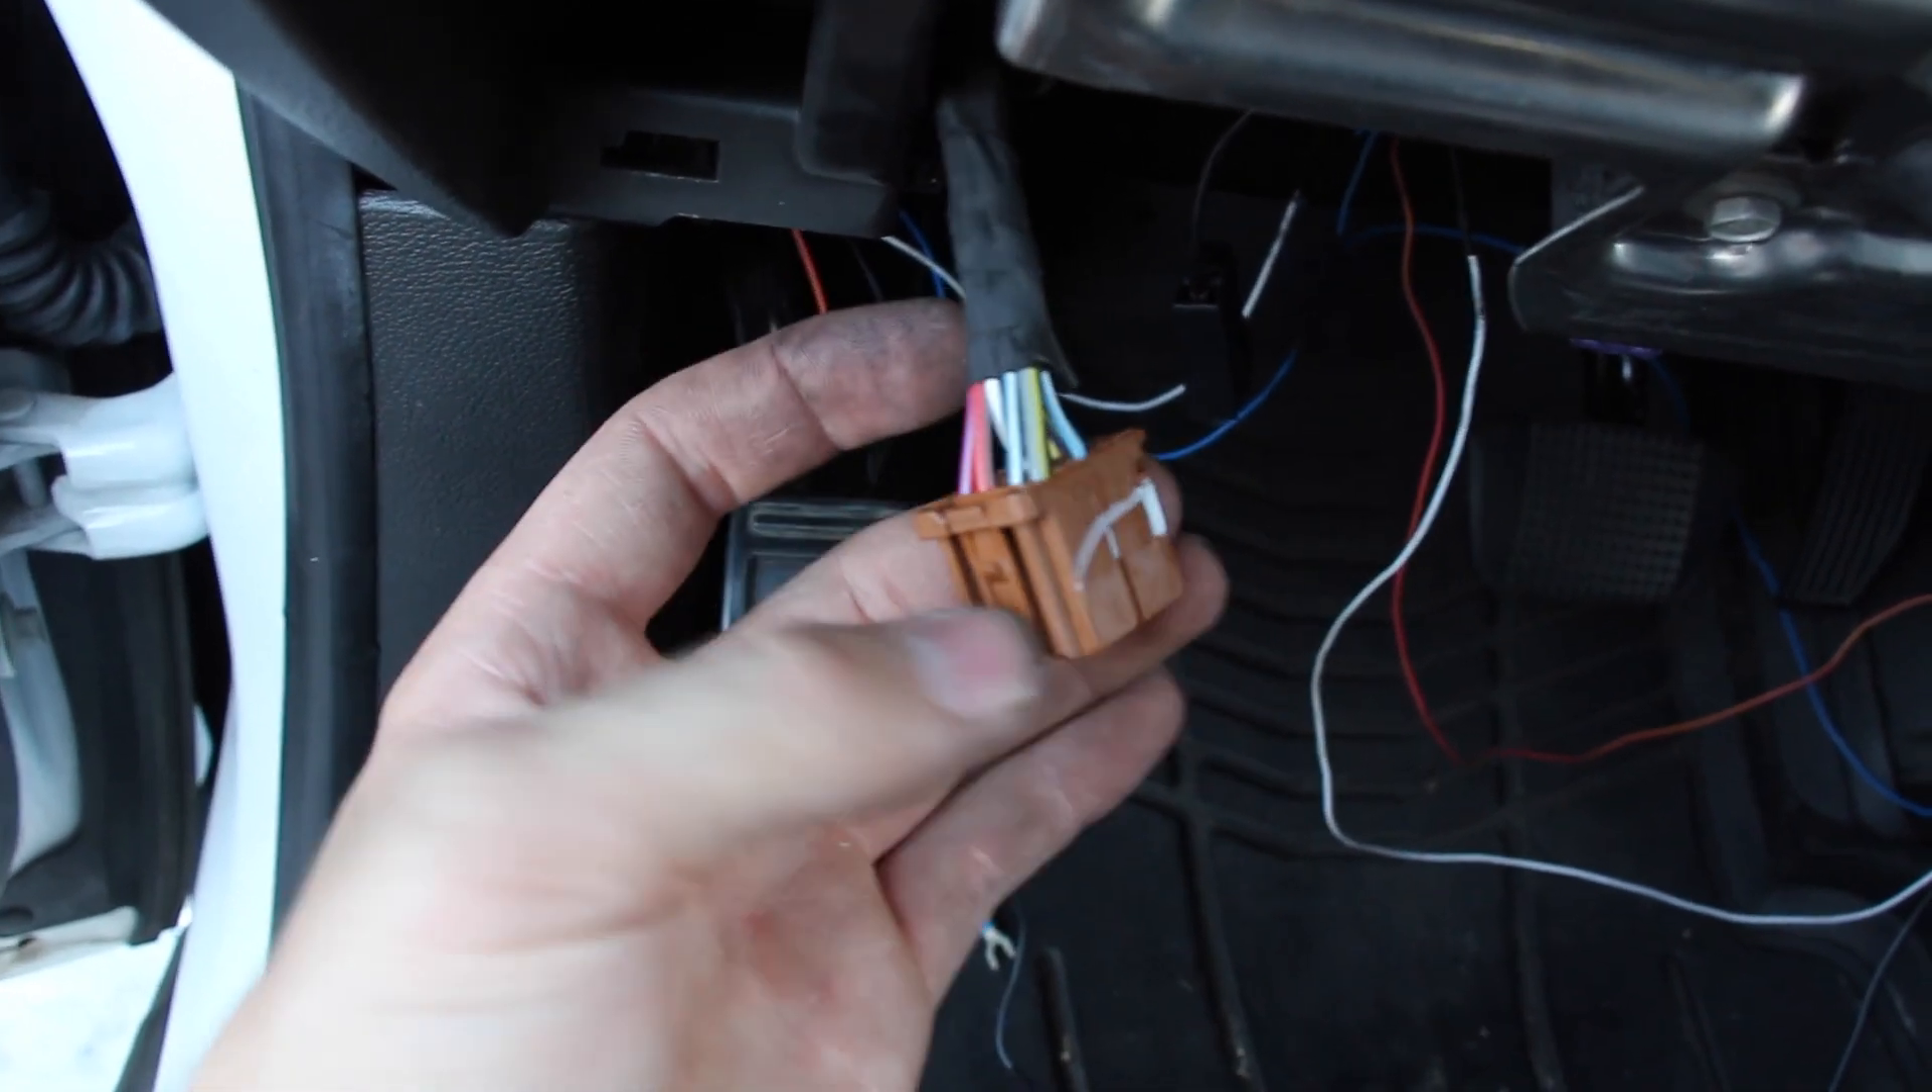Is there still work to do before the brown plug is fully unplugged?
No.